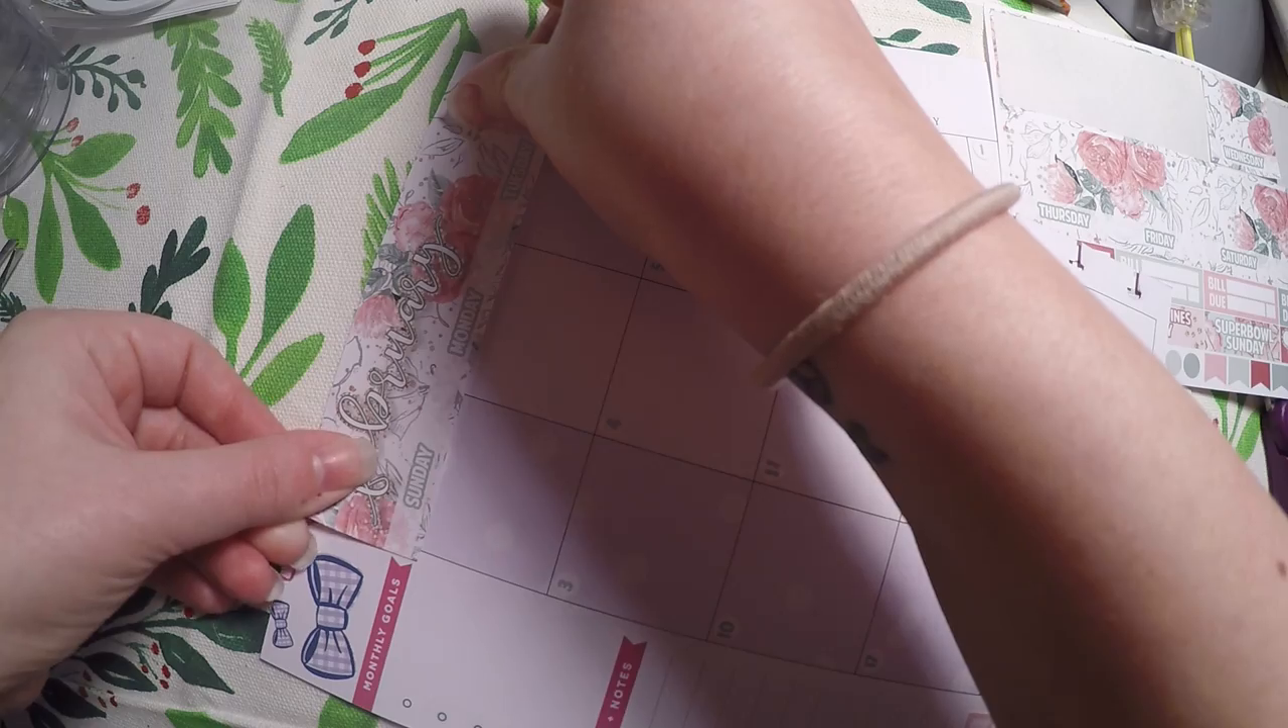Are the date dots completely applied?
No.